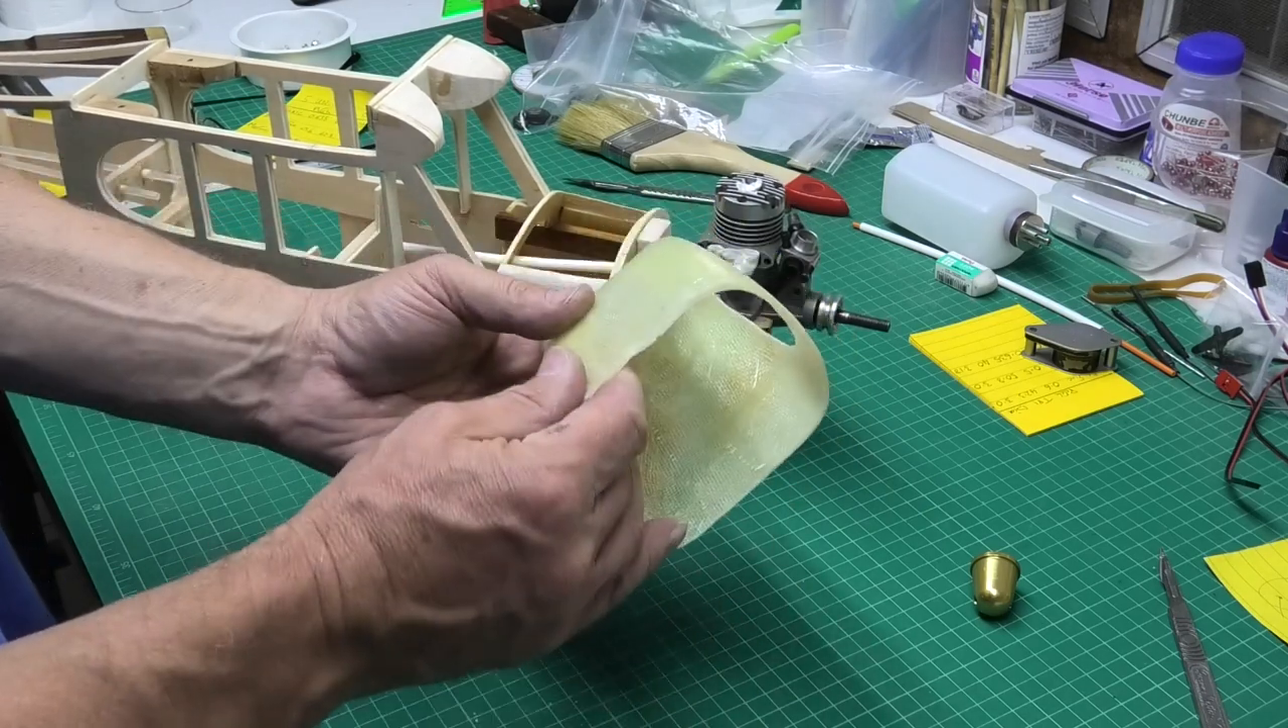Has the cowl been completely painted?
No.